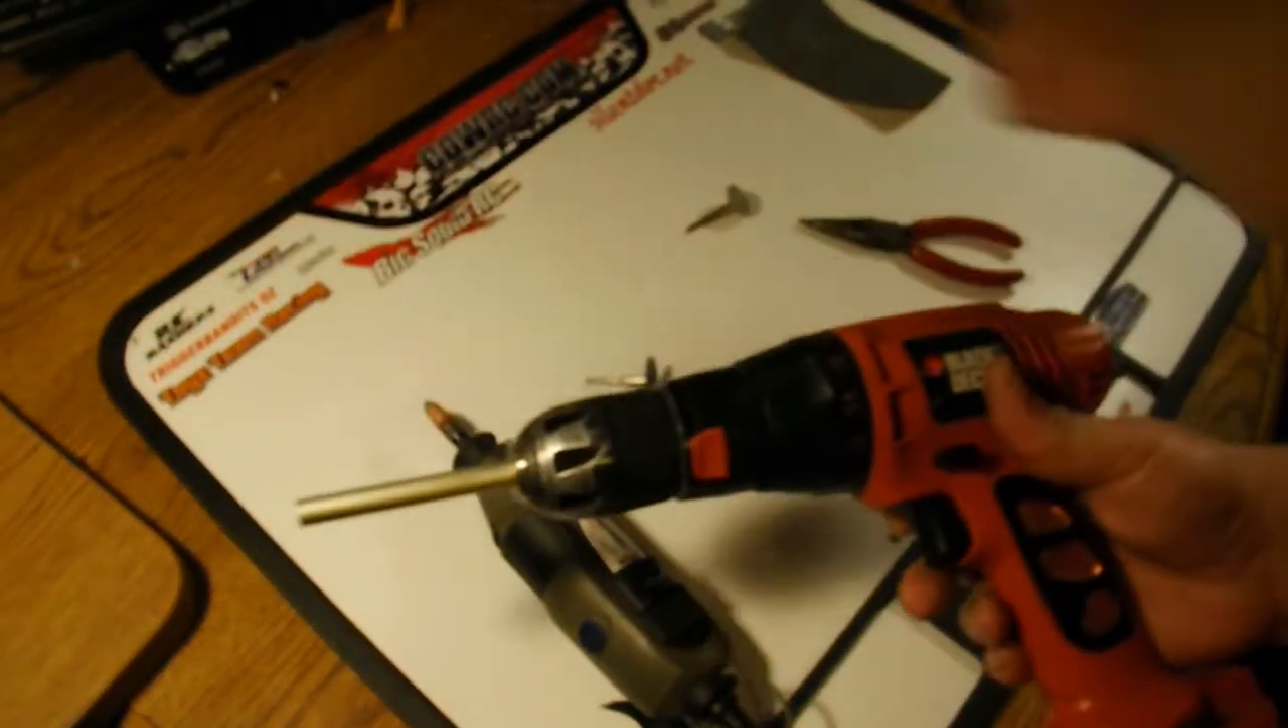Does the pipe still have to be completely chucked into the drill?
No.